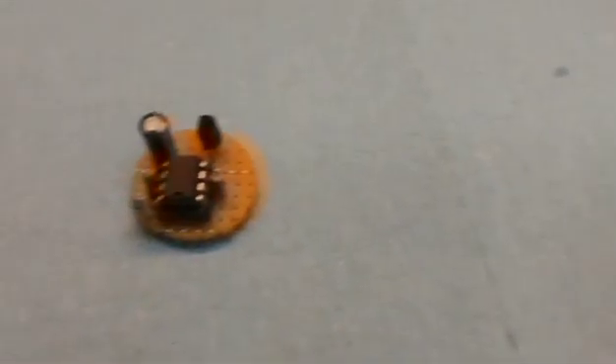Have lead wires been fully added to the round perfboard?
No.